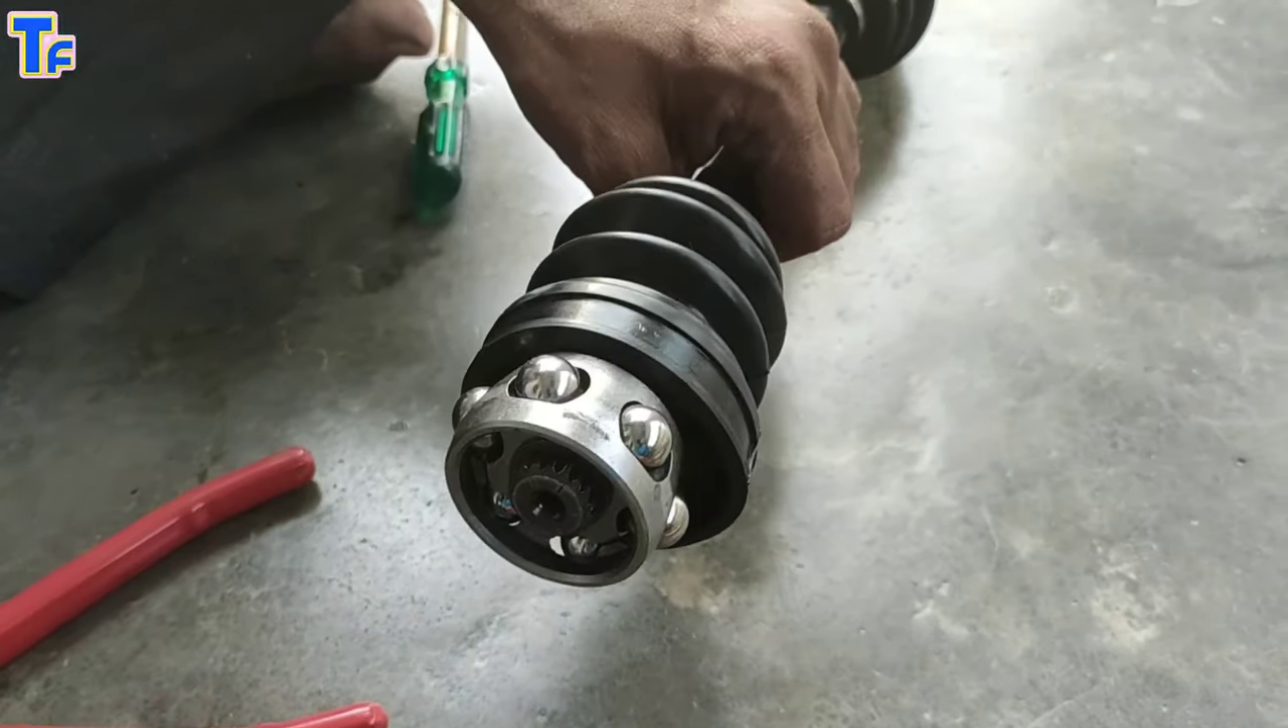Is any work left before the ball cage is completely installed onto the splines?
No.